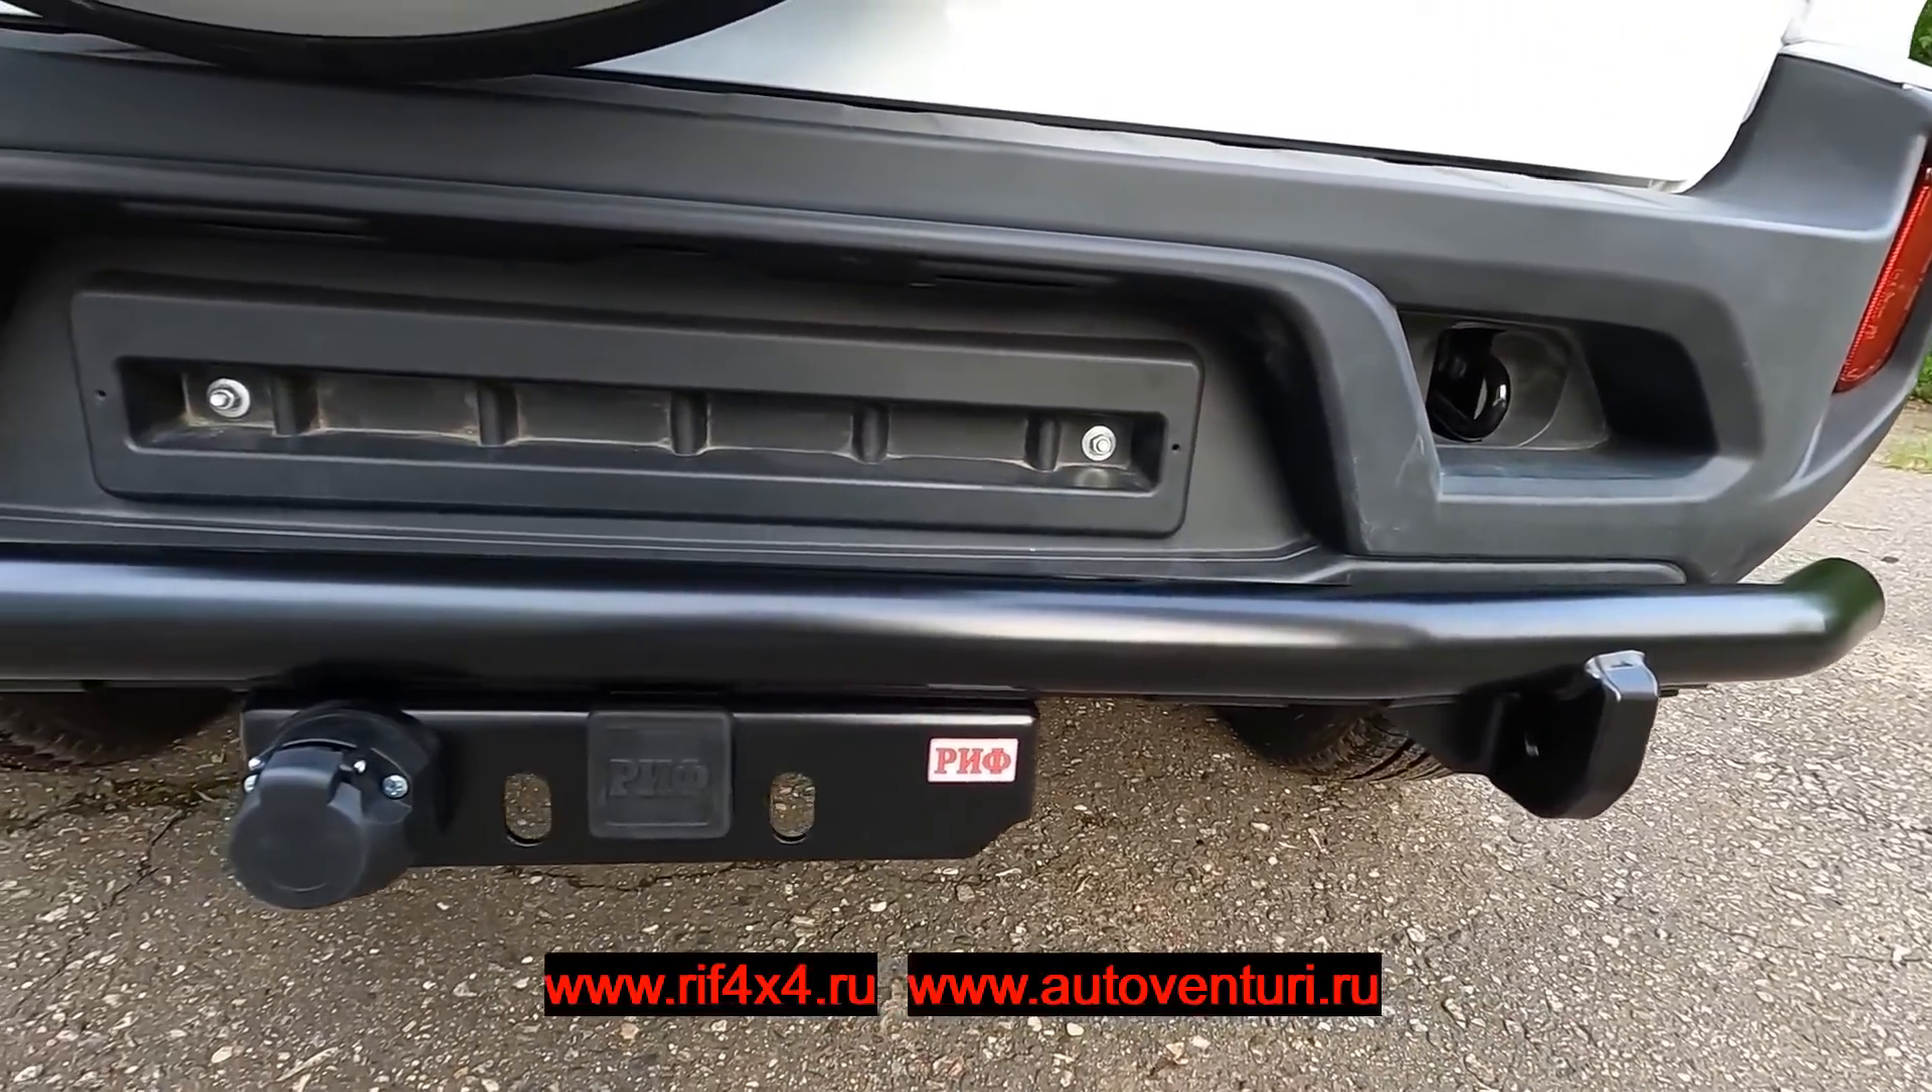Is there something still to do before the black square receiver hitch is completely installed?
No.